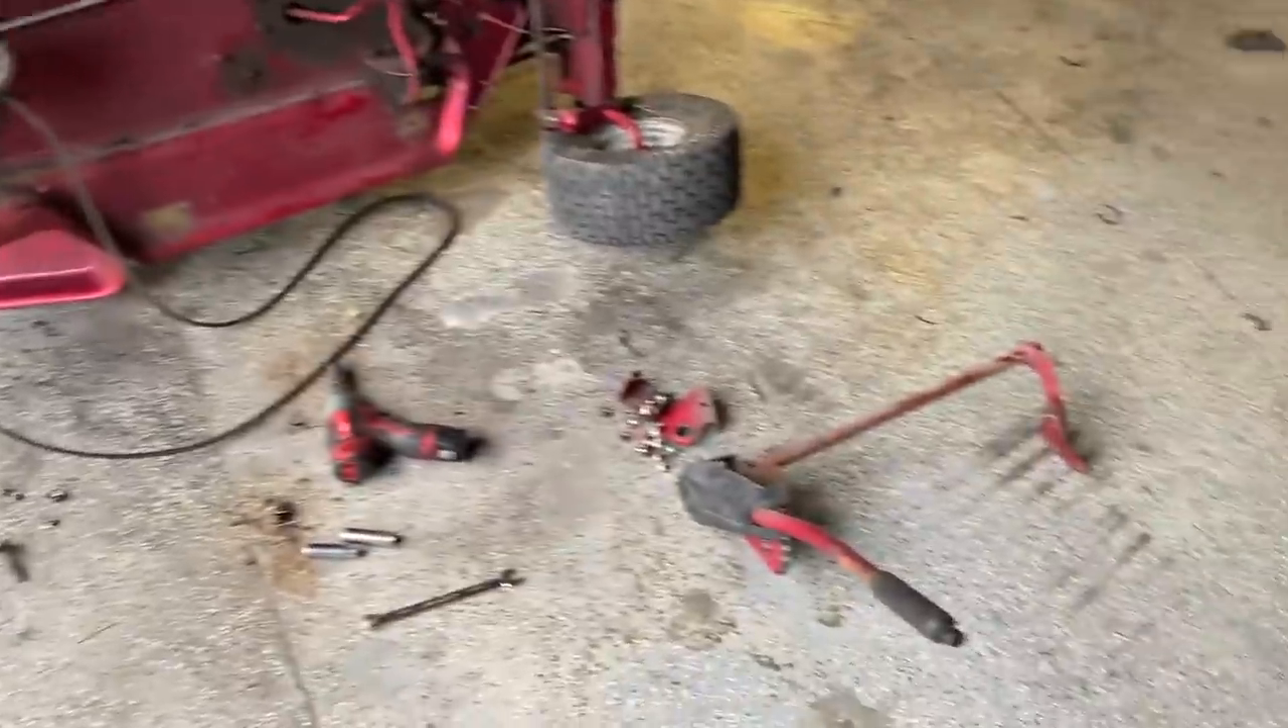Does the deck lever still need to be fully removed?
No.